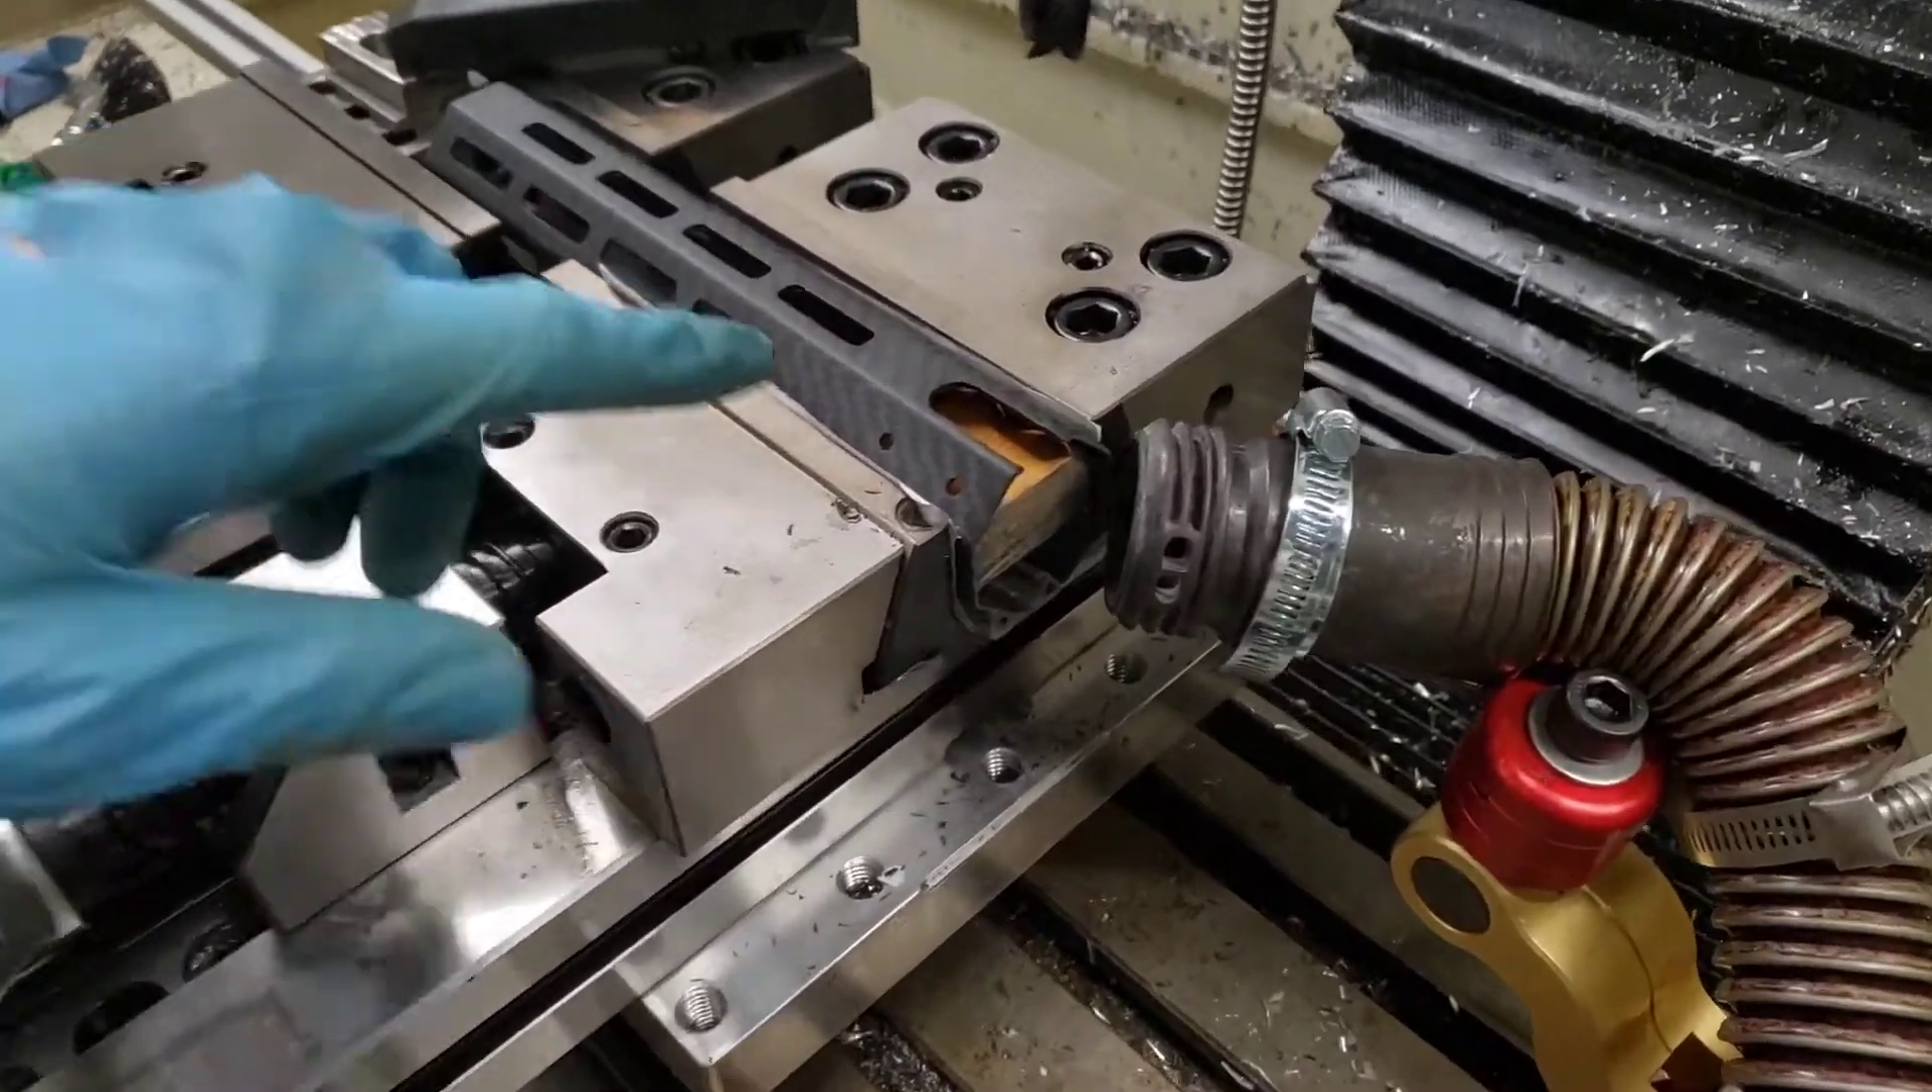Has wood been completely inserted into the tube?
Yes.